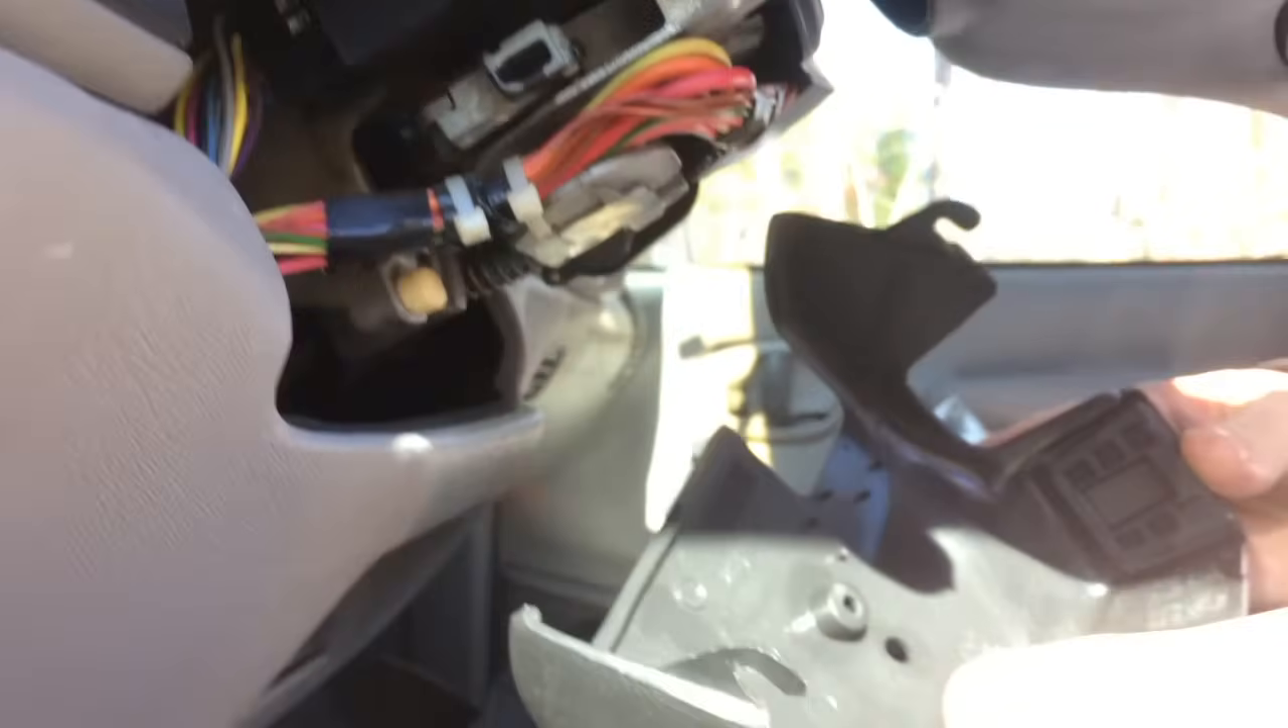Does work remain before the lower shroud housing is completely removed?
No.